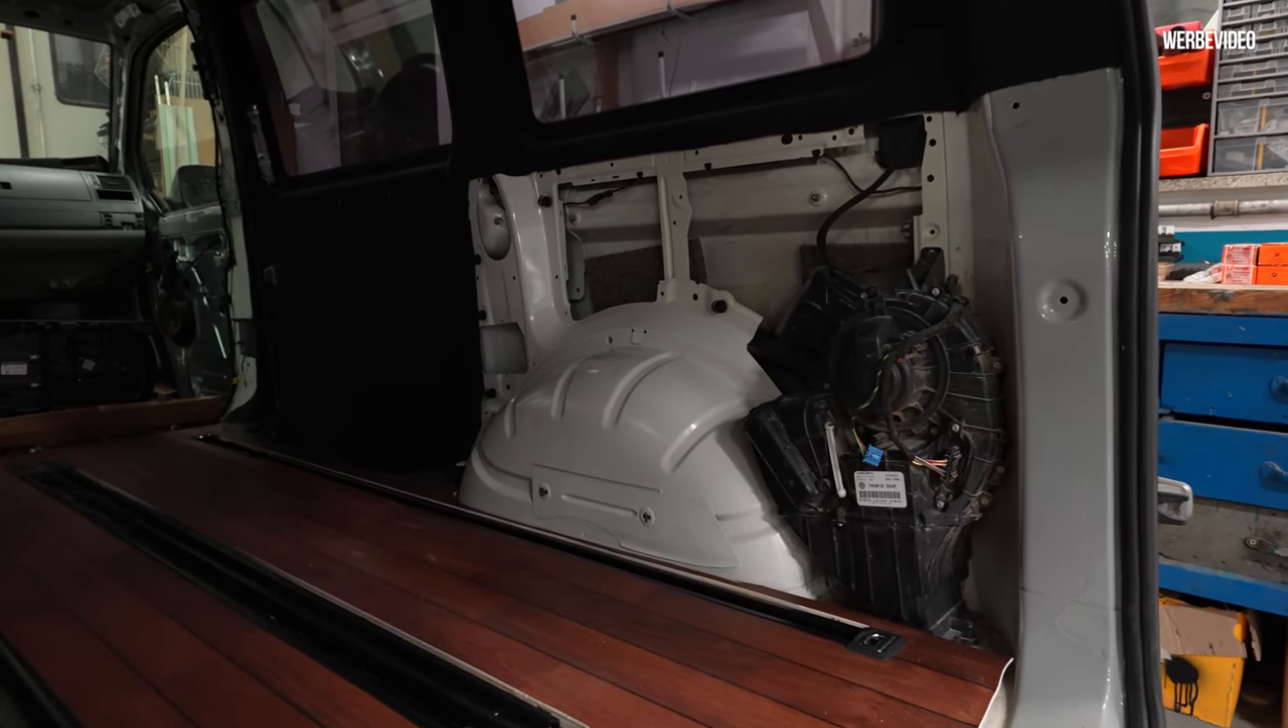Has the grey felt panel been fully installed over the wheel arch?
No.